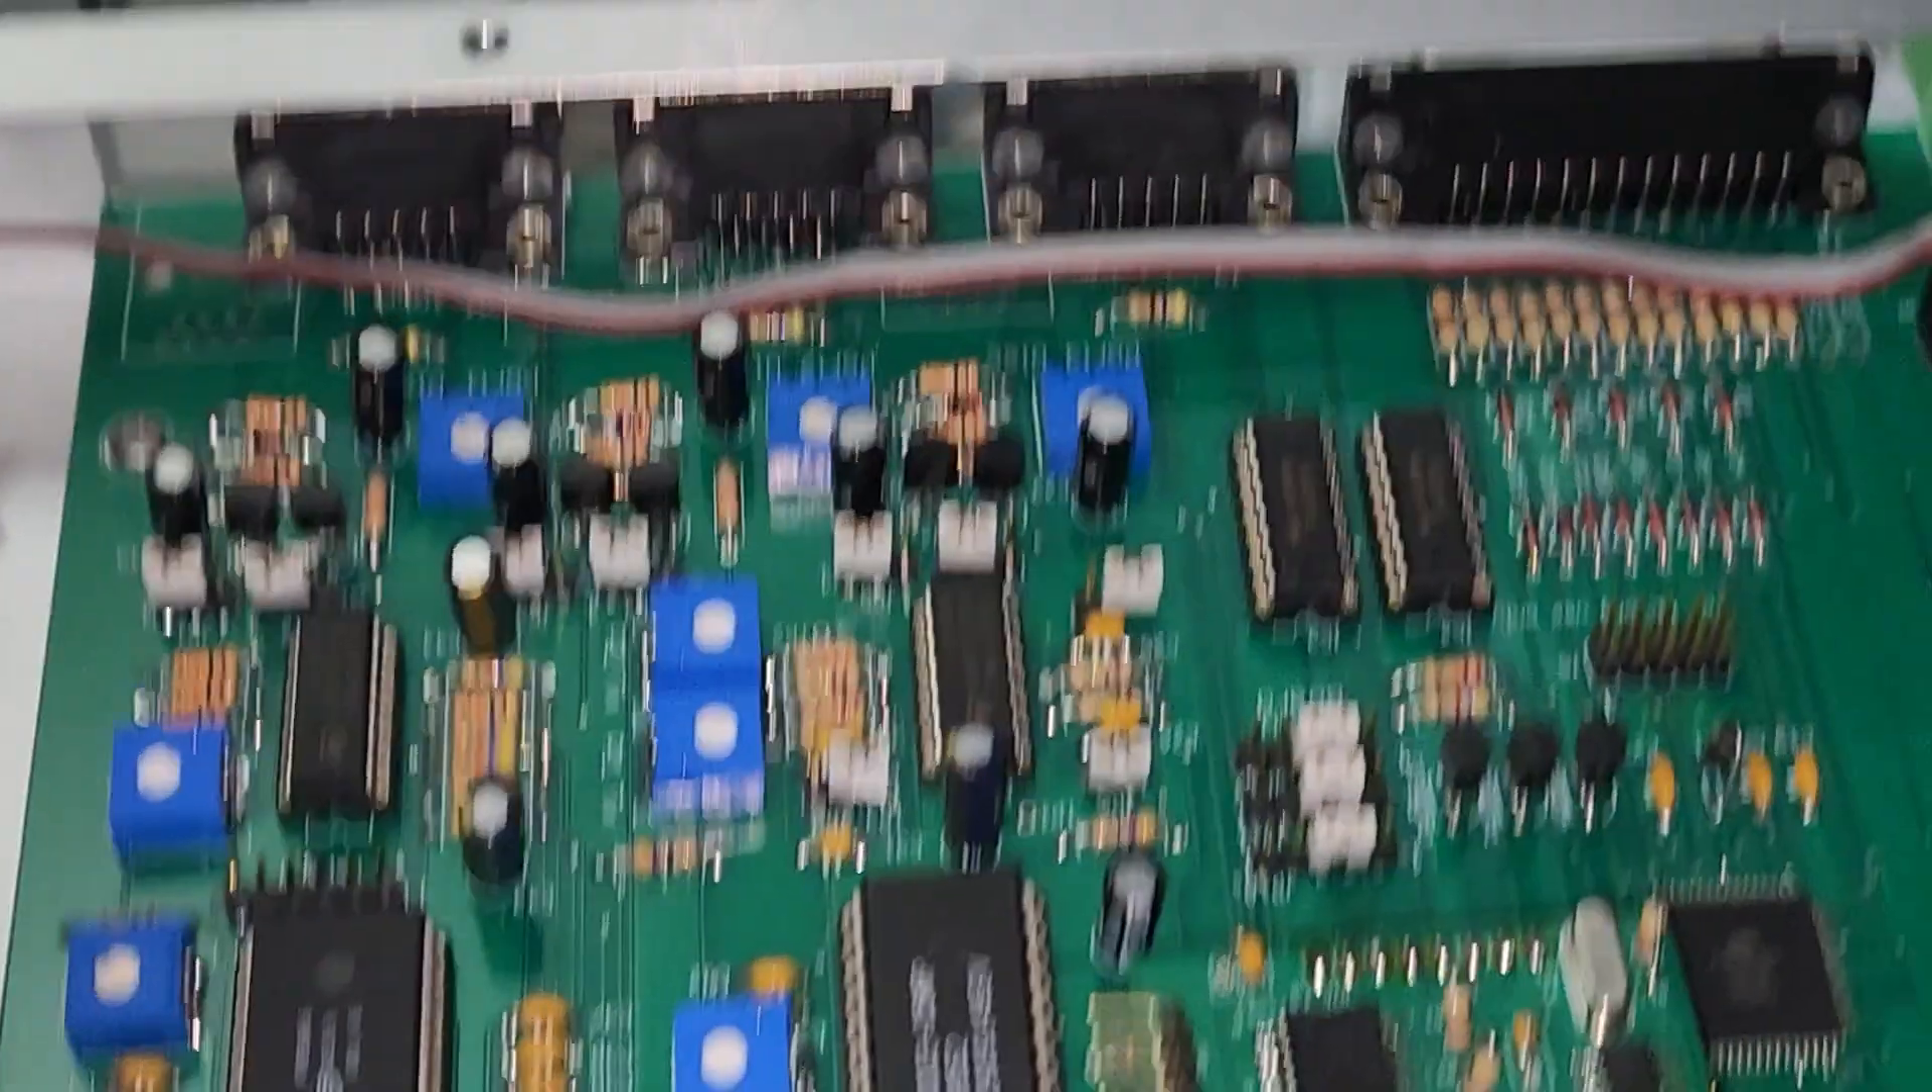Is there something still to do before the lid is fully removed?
No.